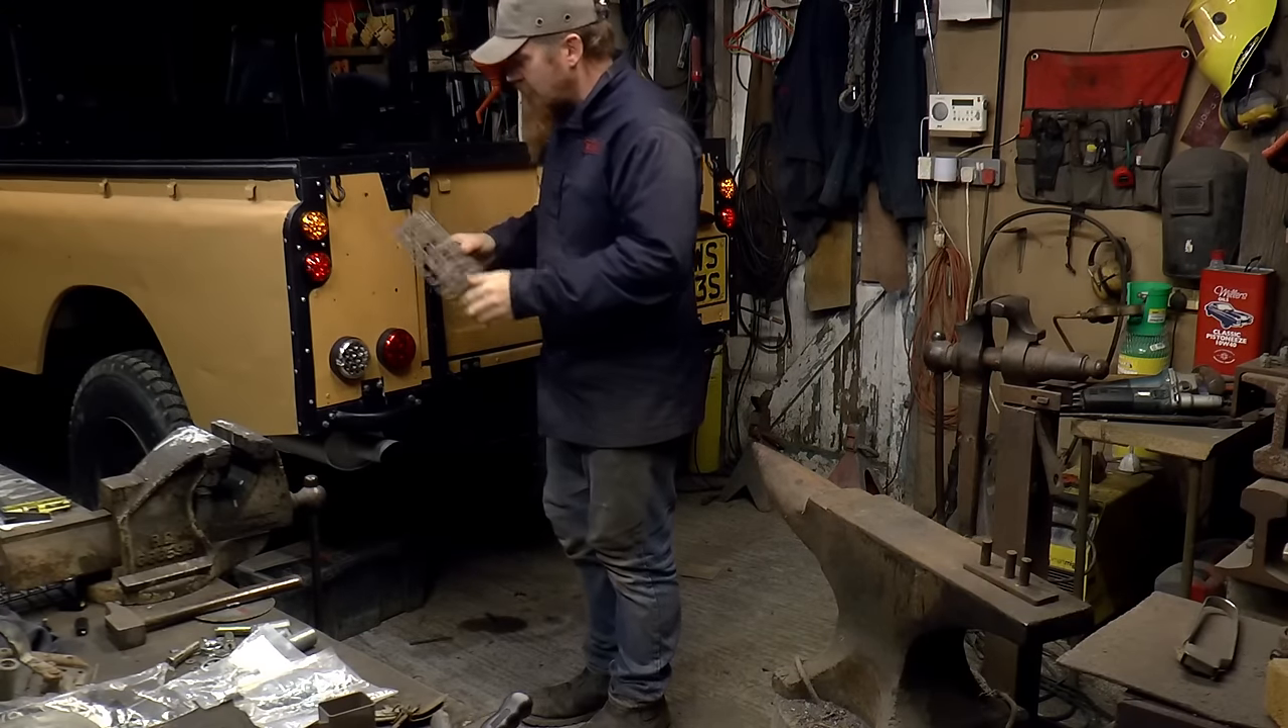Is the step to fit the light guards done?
No.